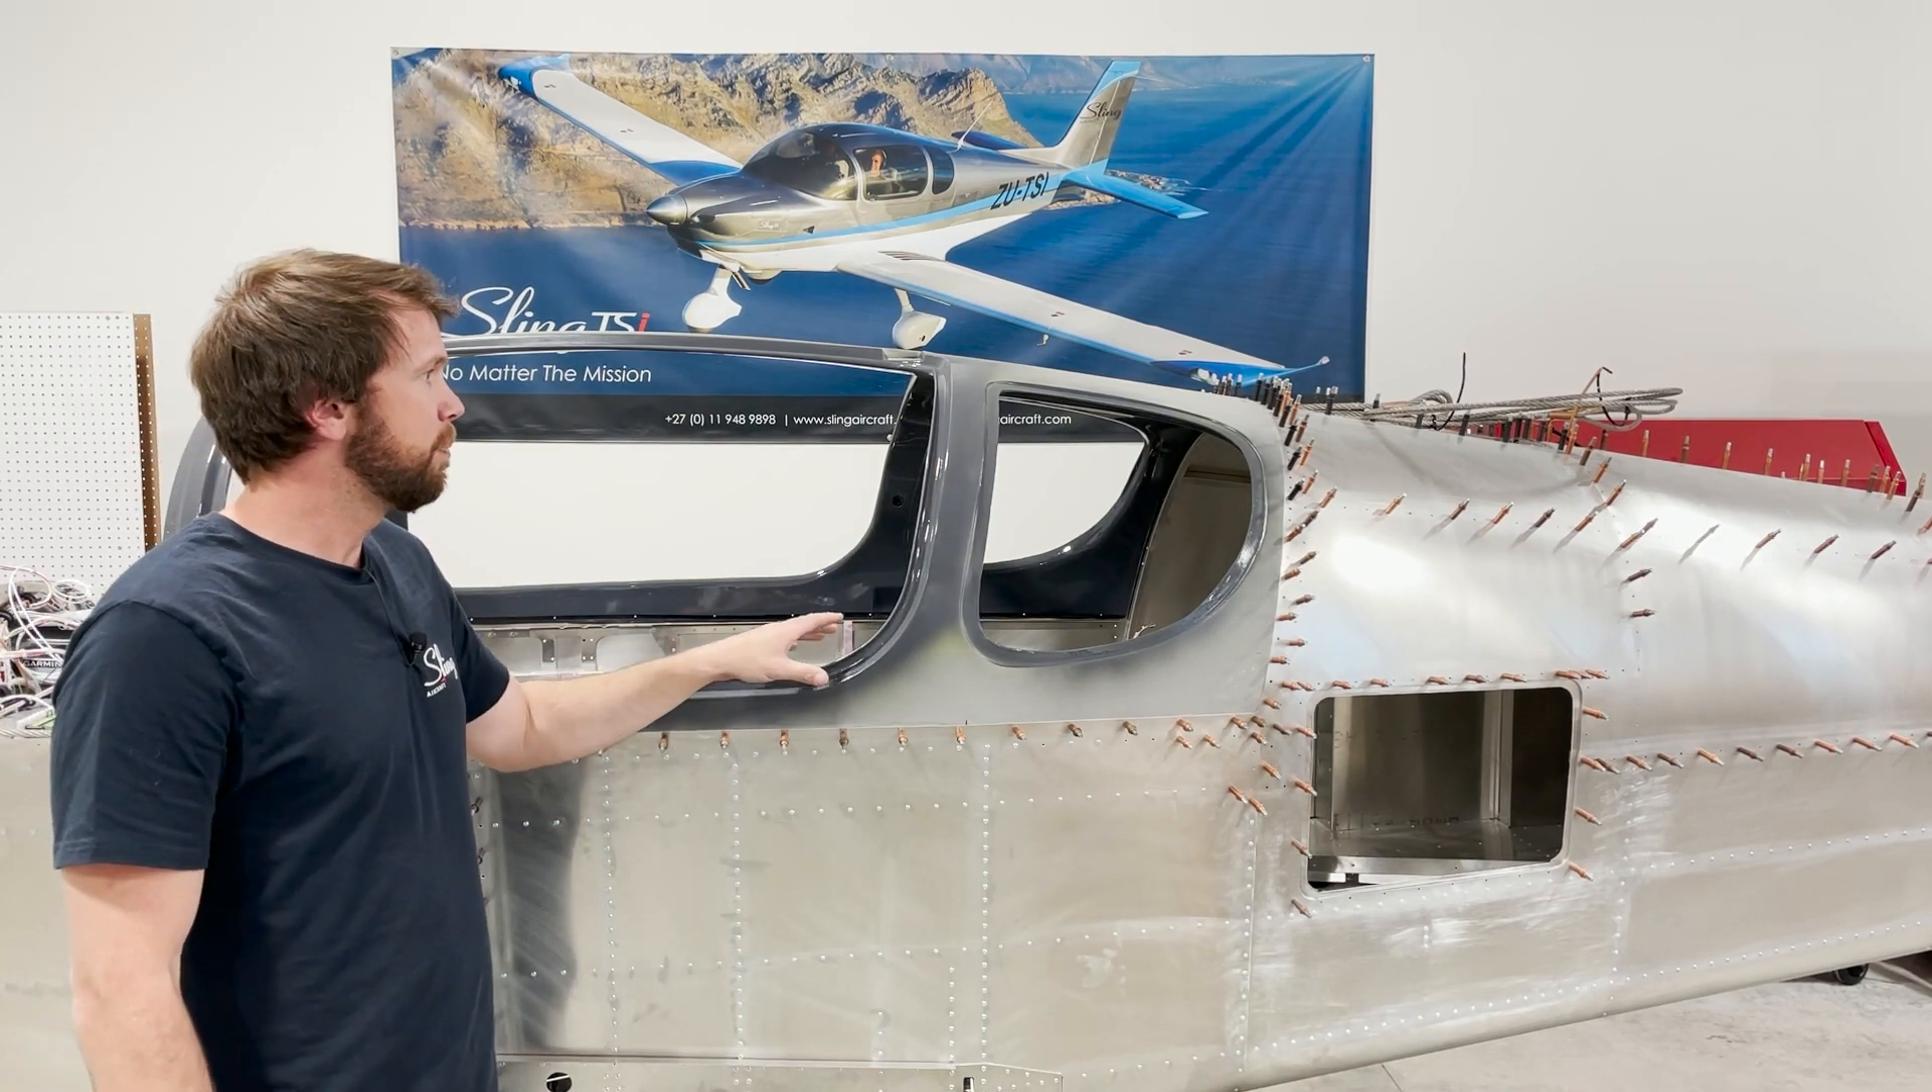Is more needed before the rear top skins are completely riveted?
Yes.